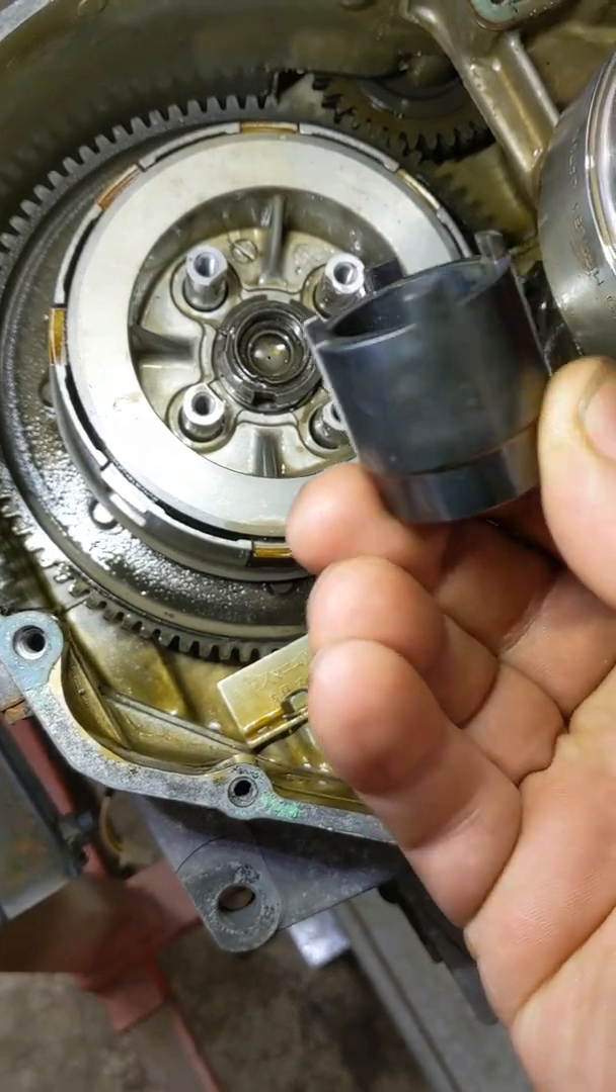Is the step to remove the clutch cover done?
Yes.